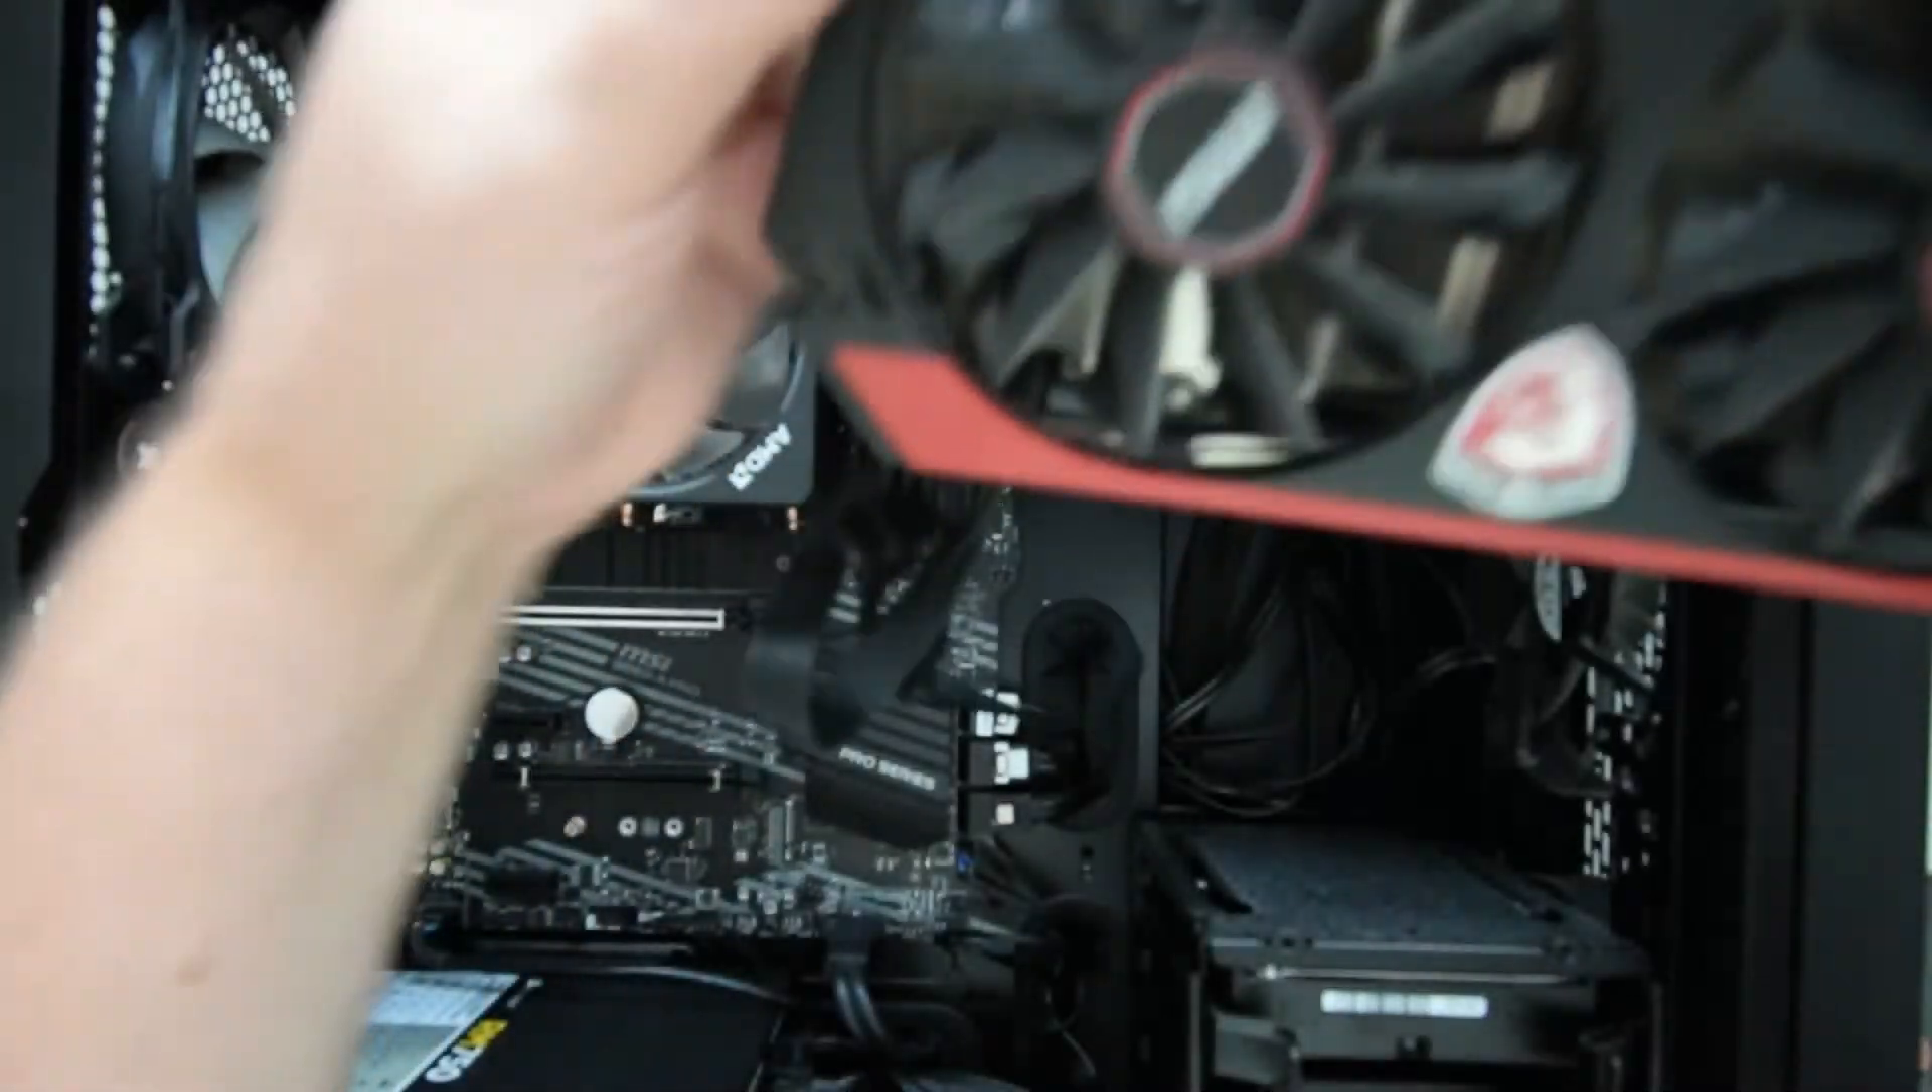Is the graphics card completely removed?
Yes.